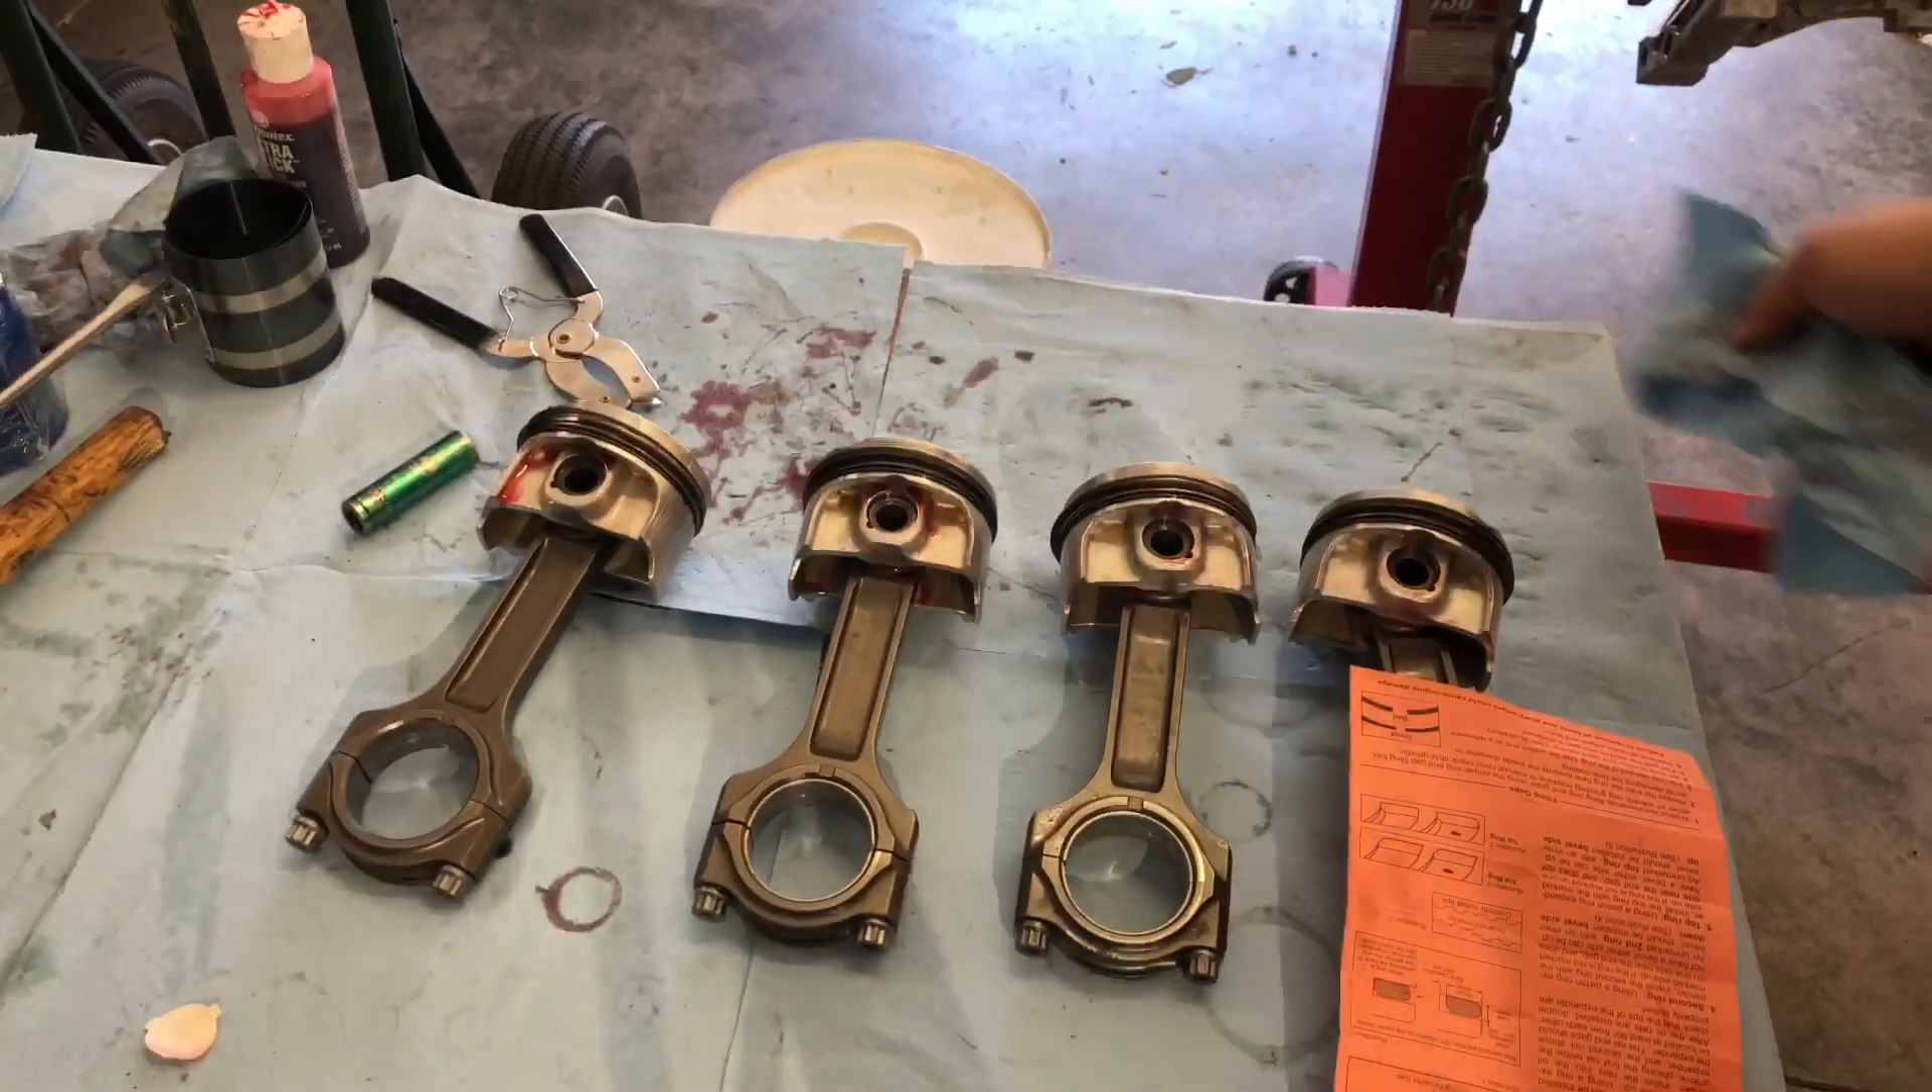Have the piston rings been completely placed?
Yes.